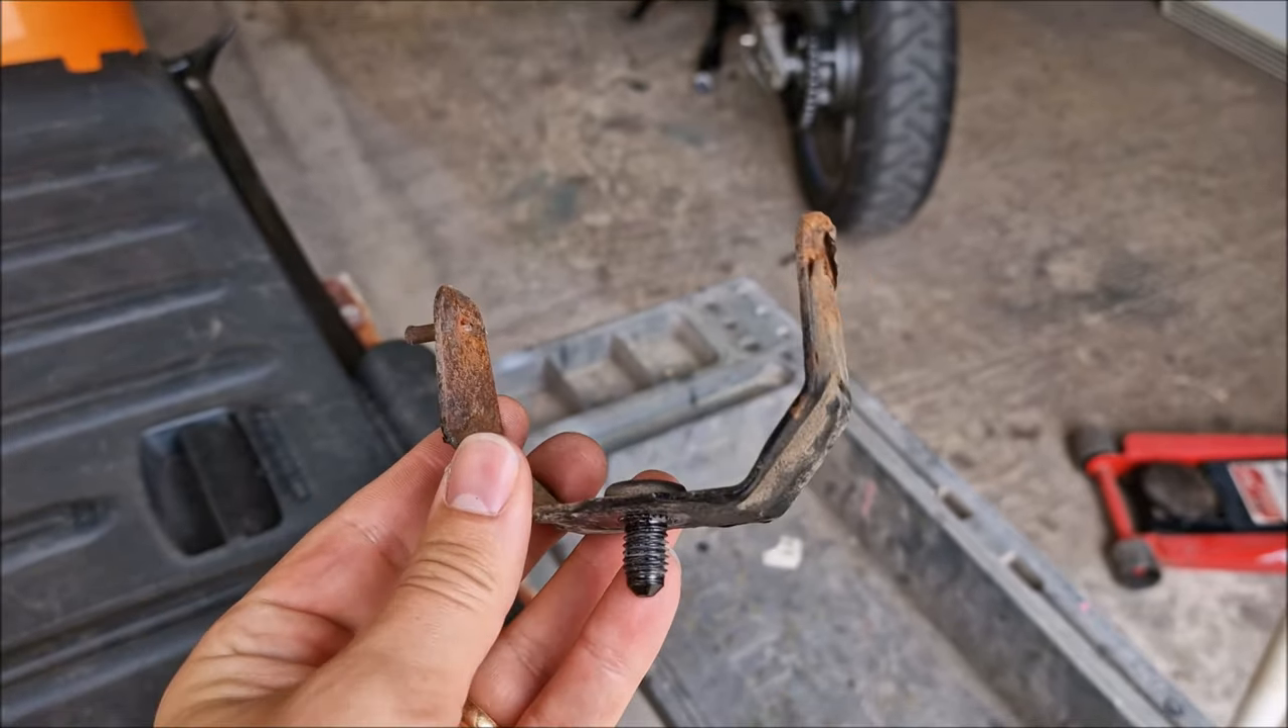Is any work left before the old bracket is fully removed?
No.